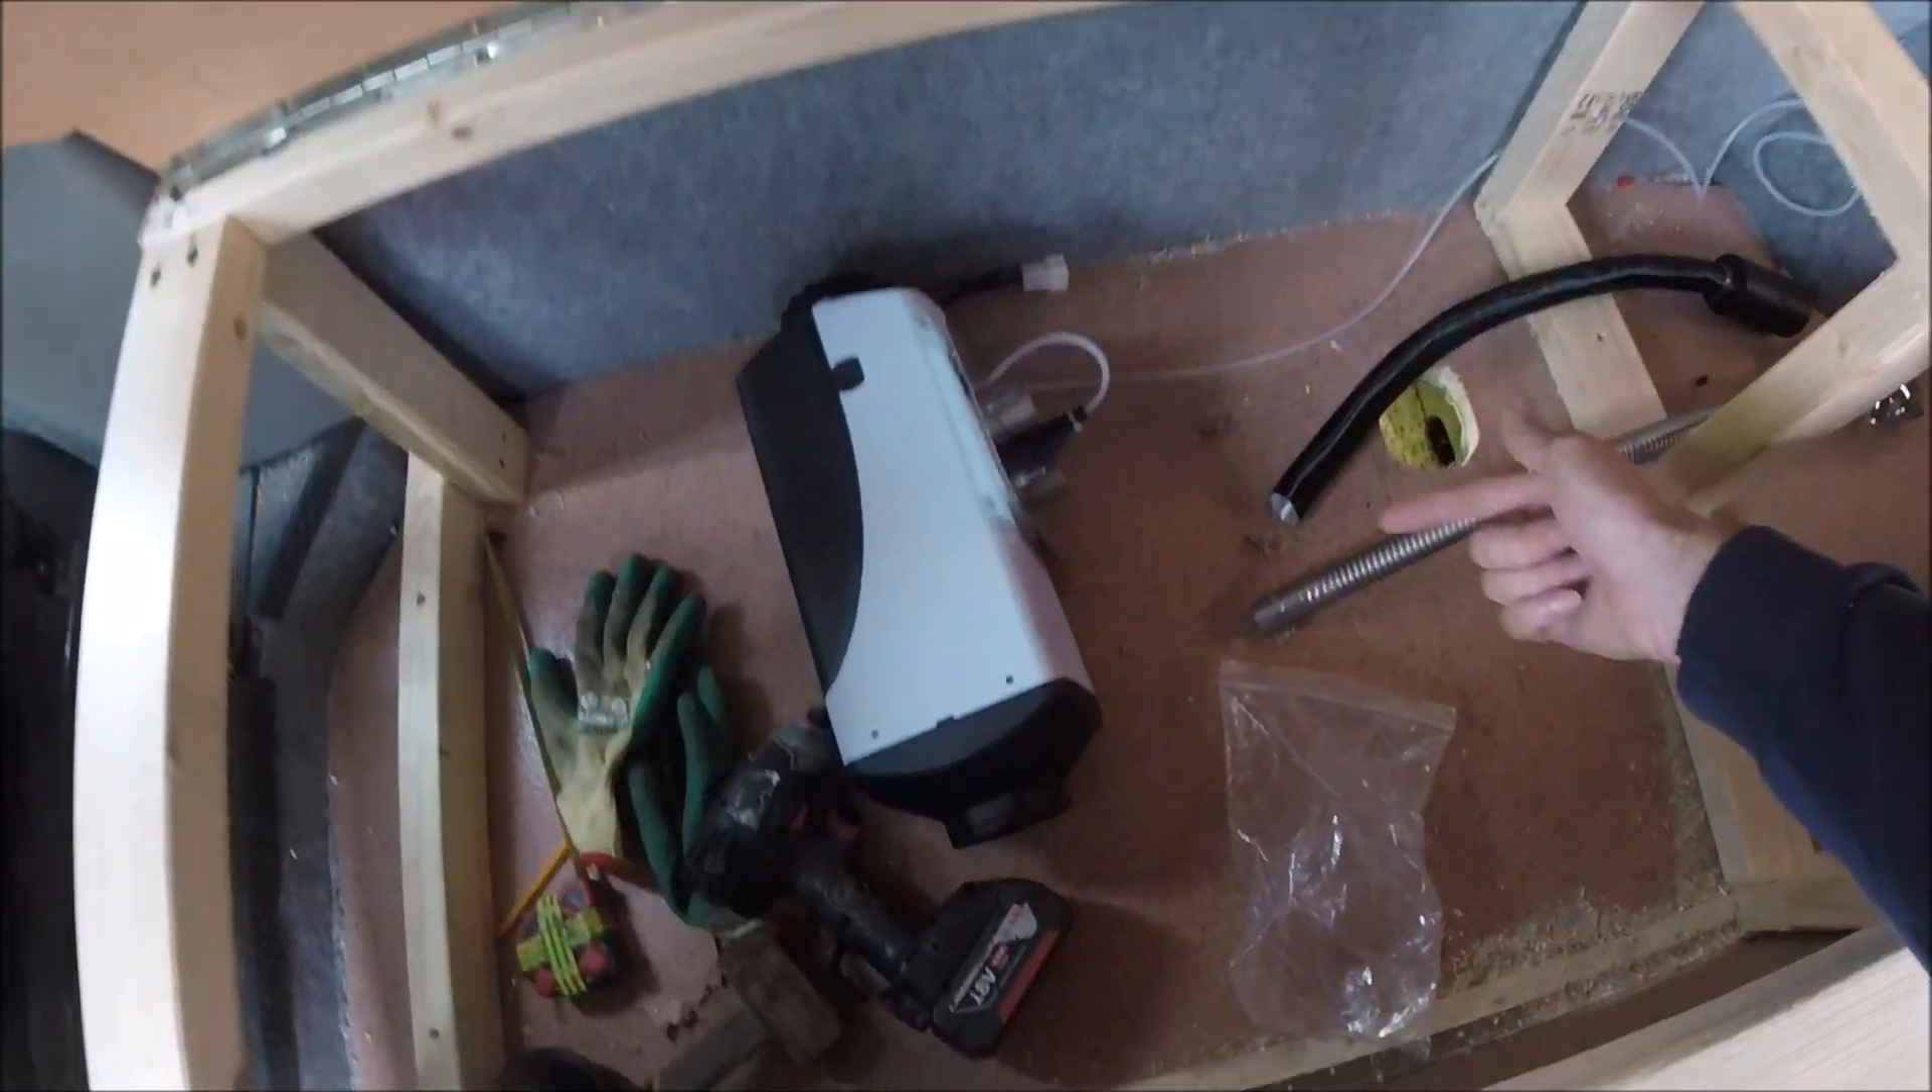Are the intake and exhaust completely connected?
No.